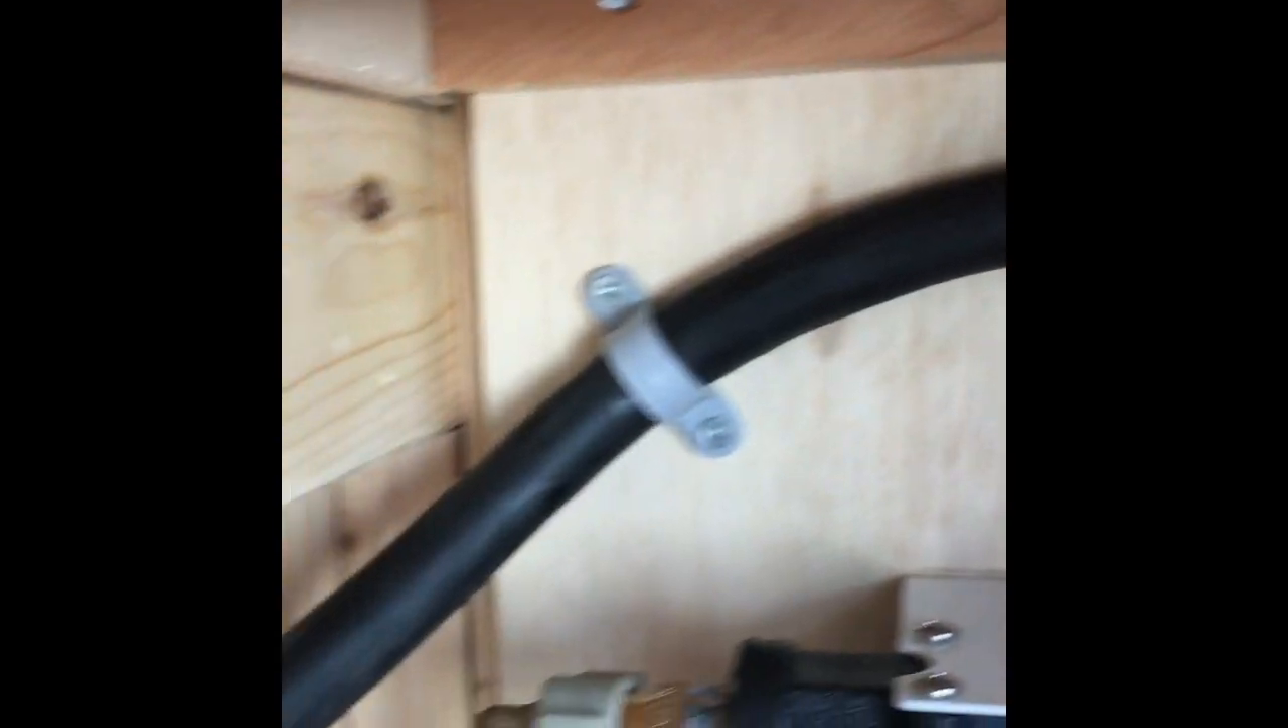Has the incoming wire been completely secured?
Yes.